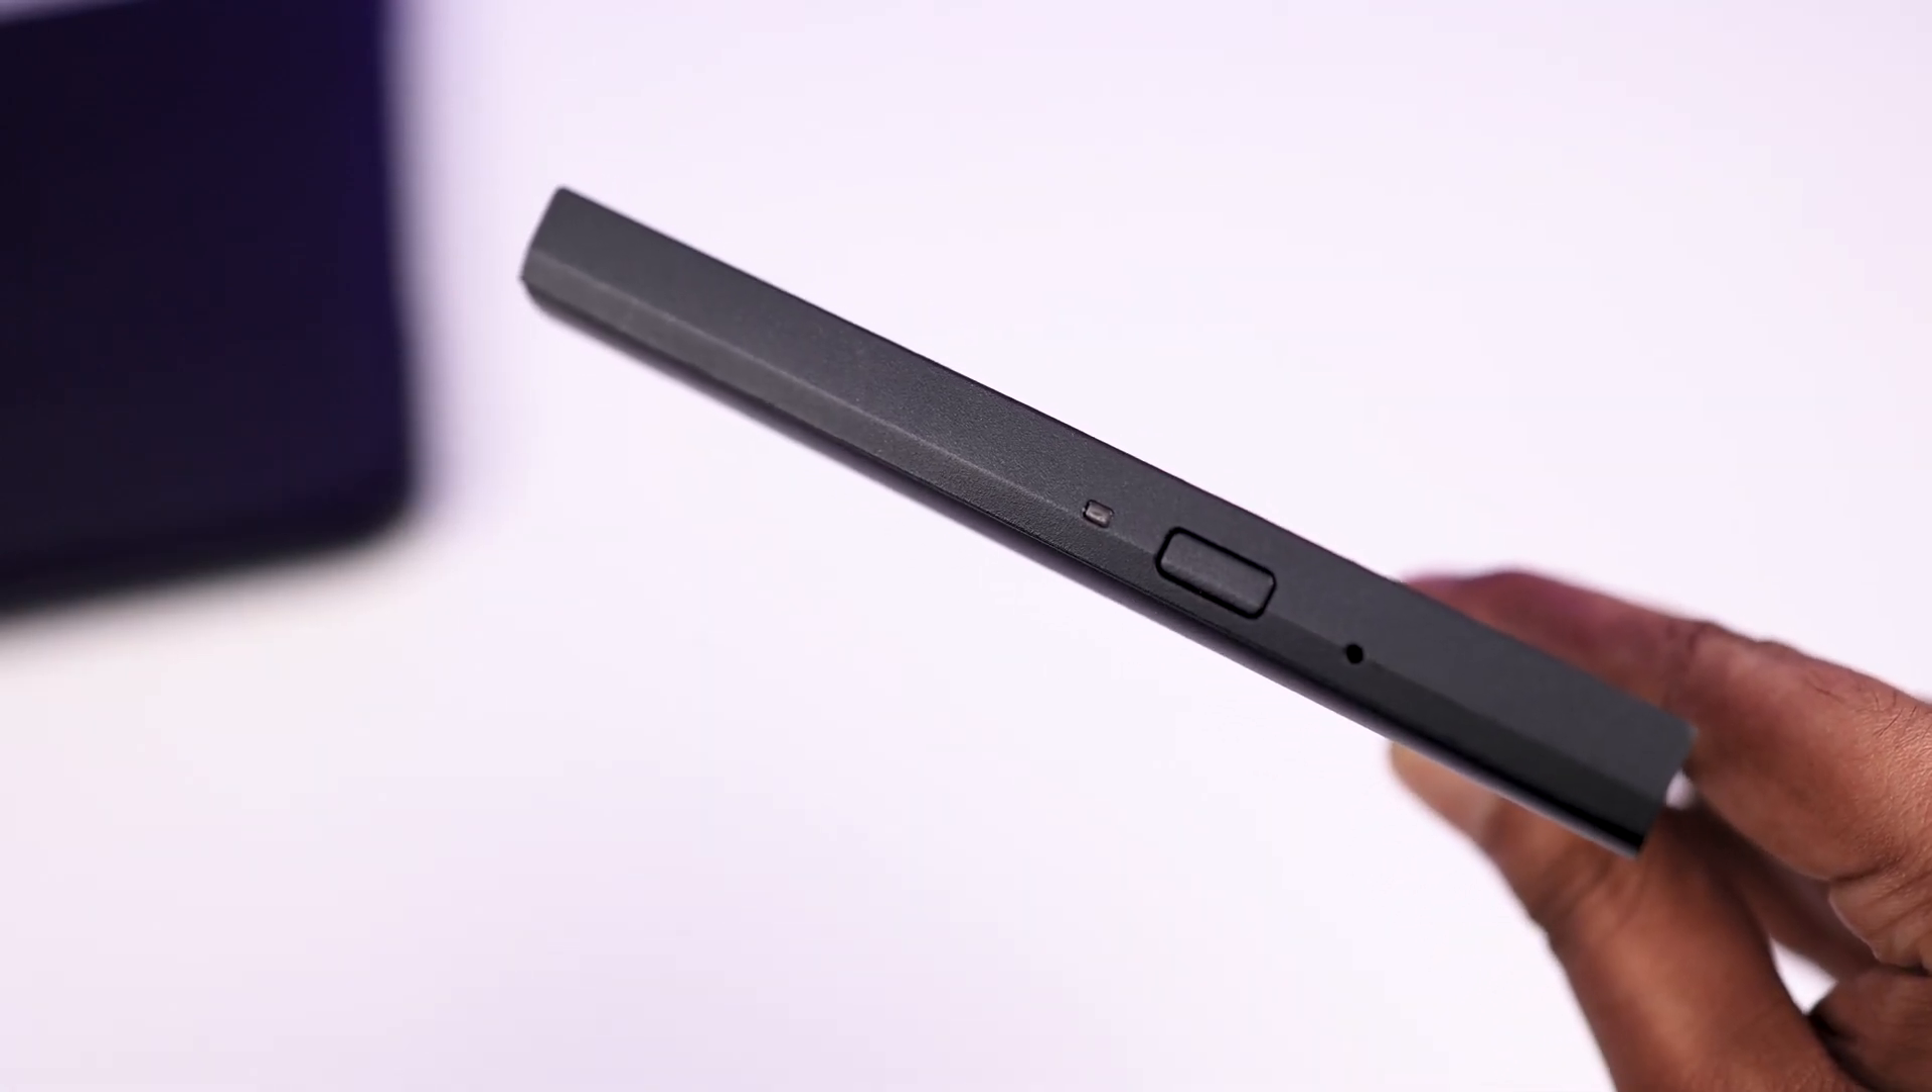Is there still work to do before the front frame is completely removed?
Yes.